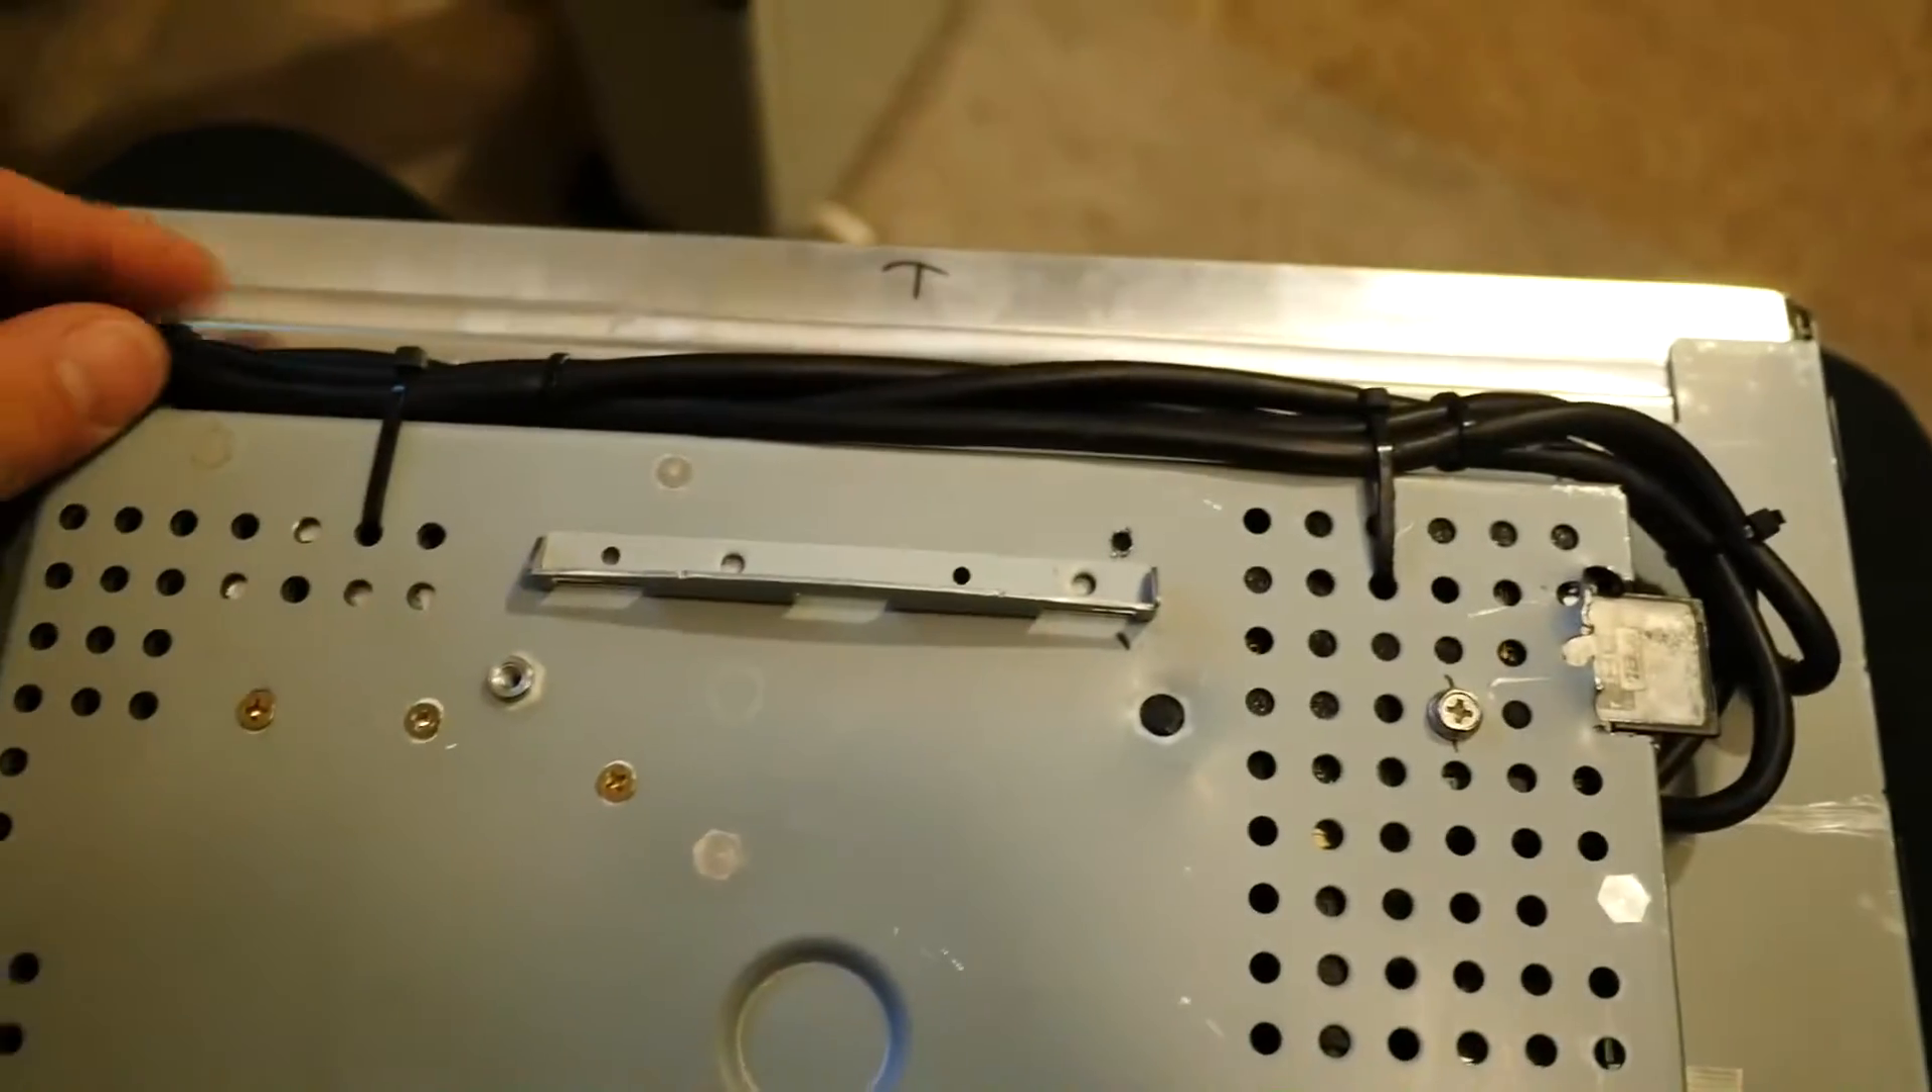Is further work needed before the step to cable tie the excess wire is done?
No.